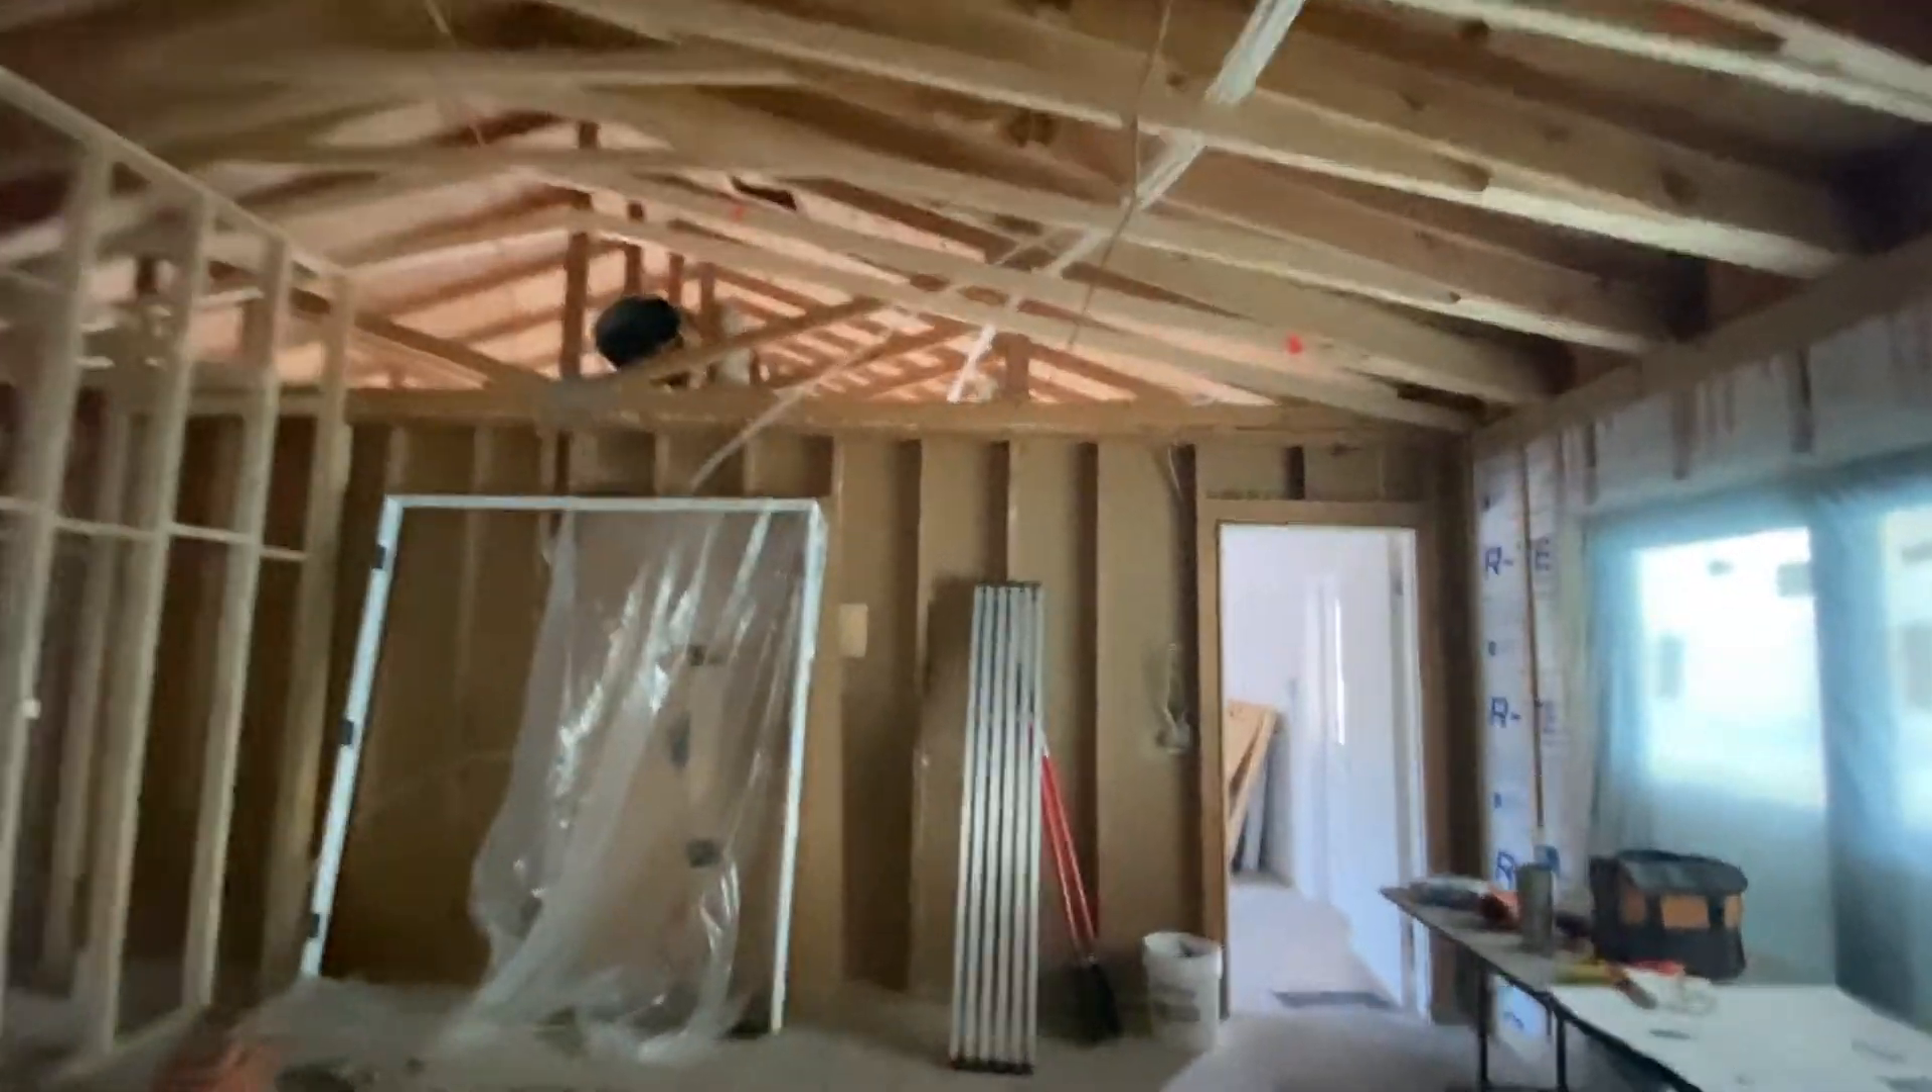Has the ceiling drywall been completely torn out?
Yes.